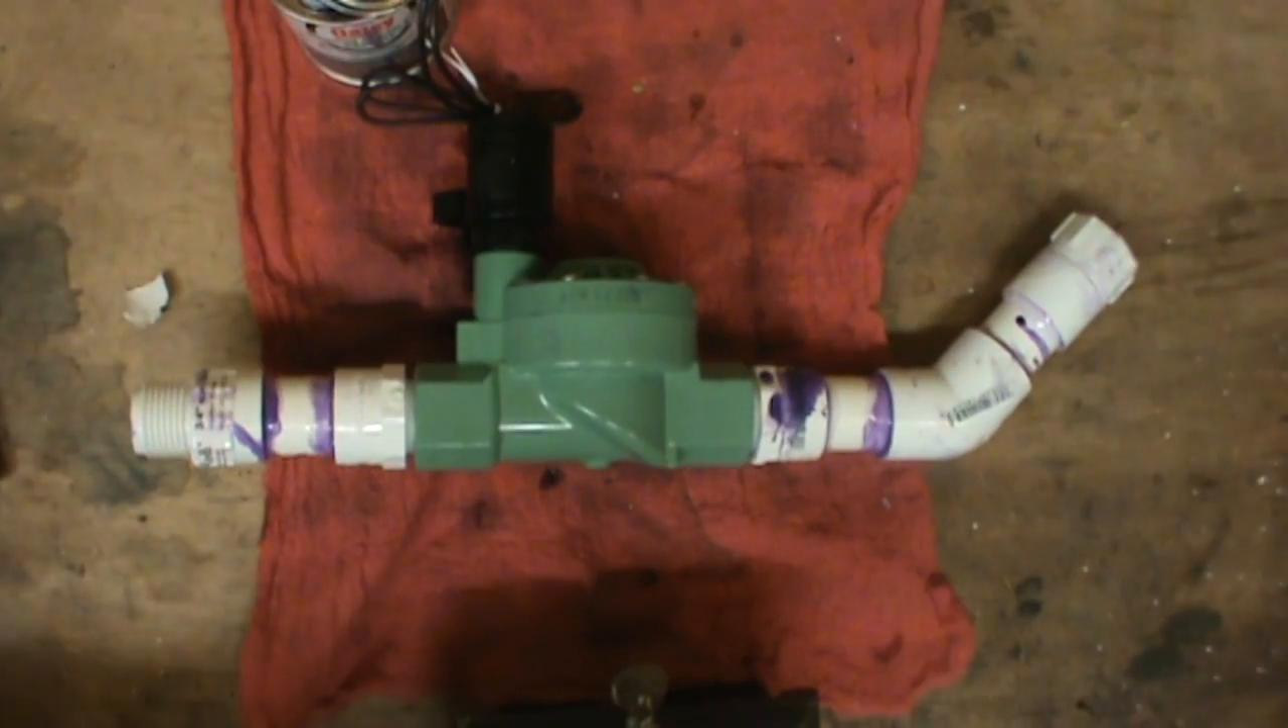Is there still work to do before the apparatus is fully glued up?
No.